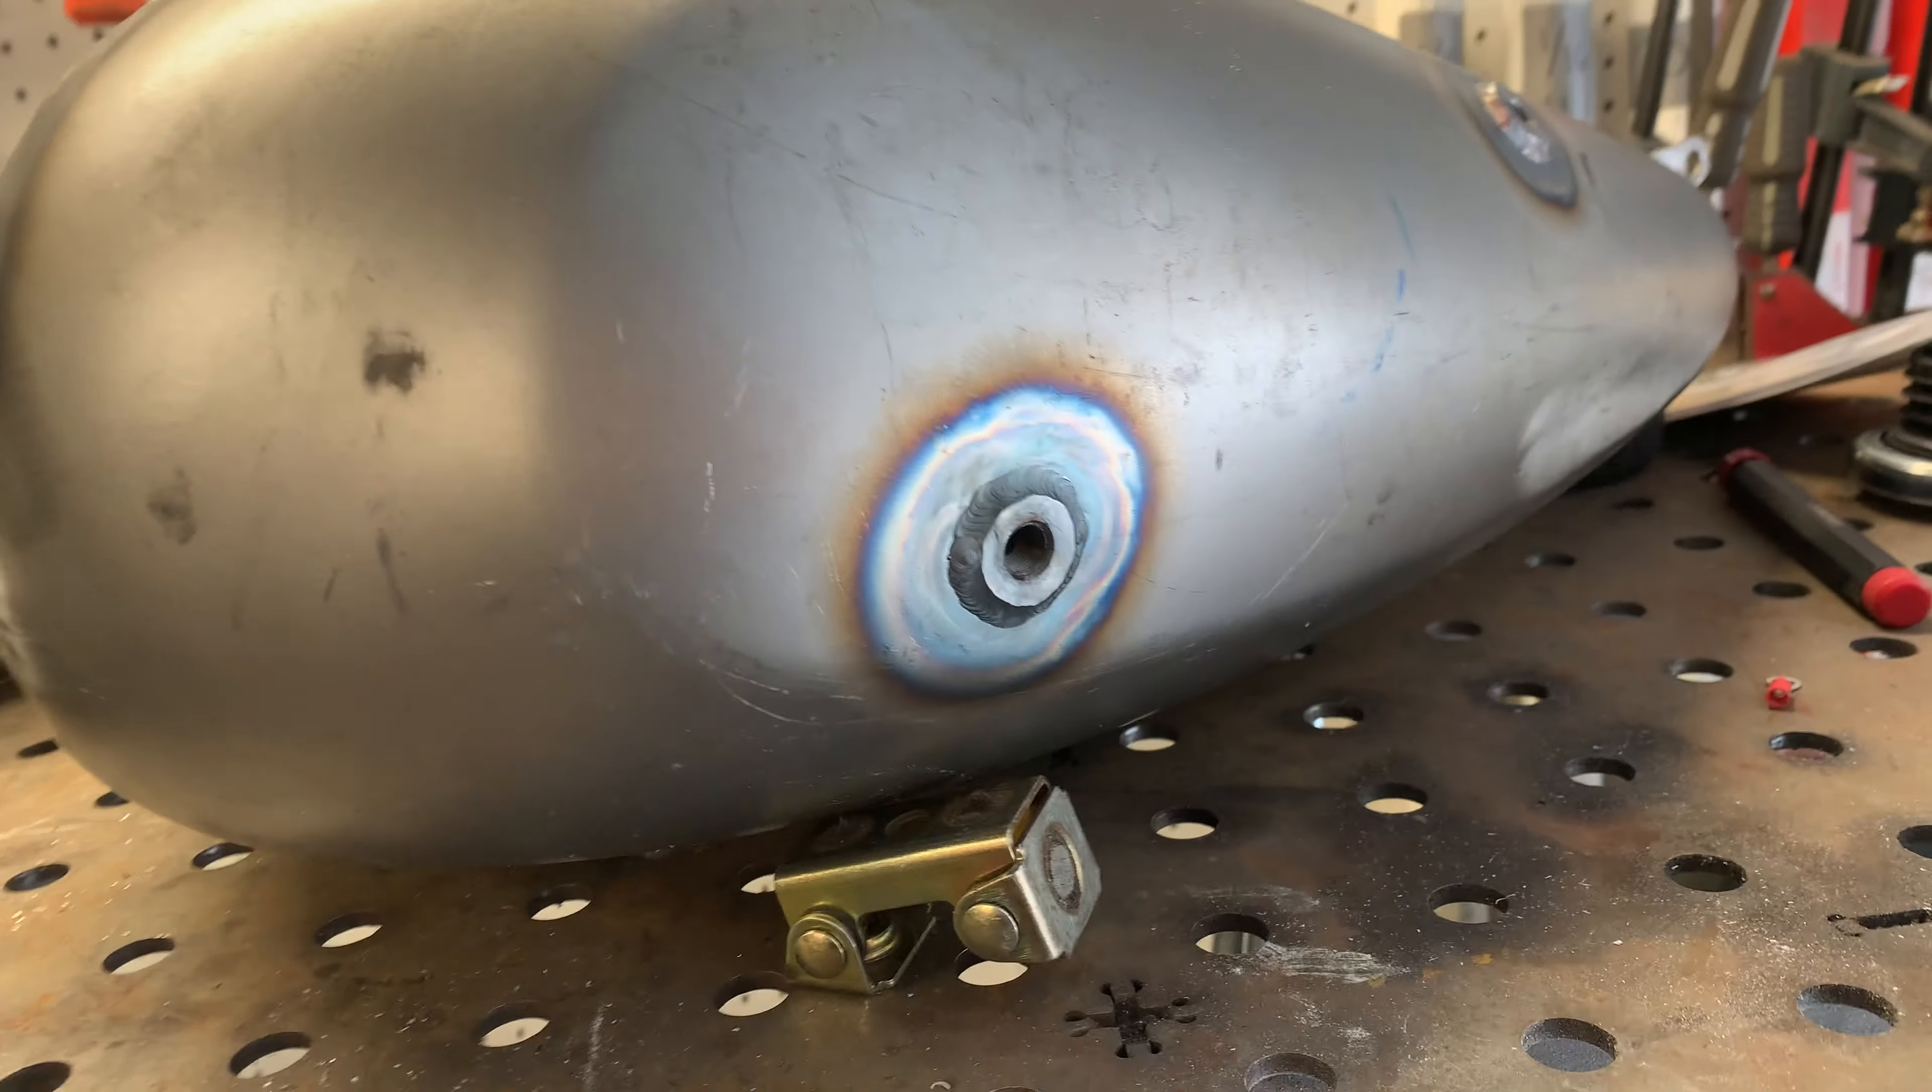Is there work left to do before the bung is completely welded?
No.